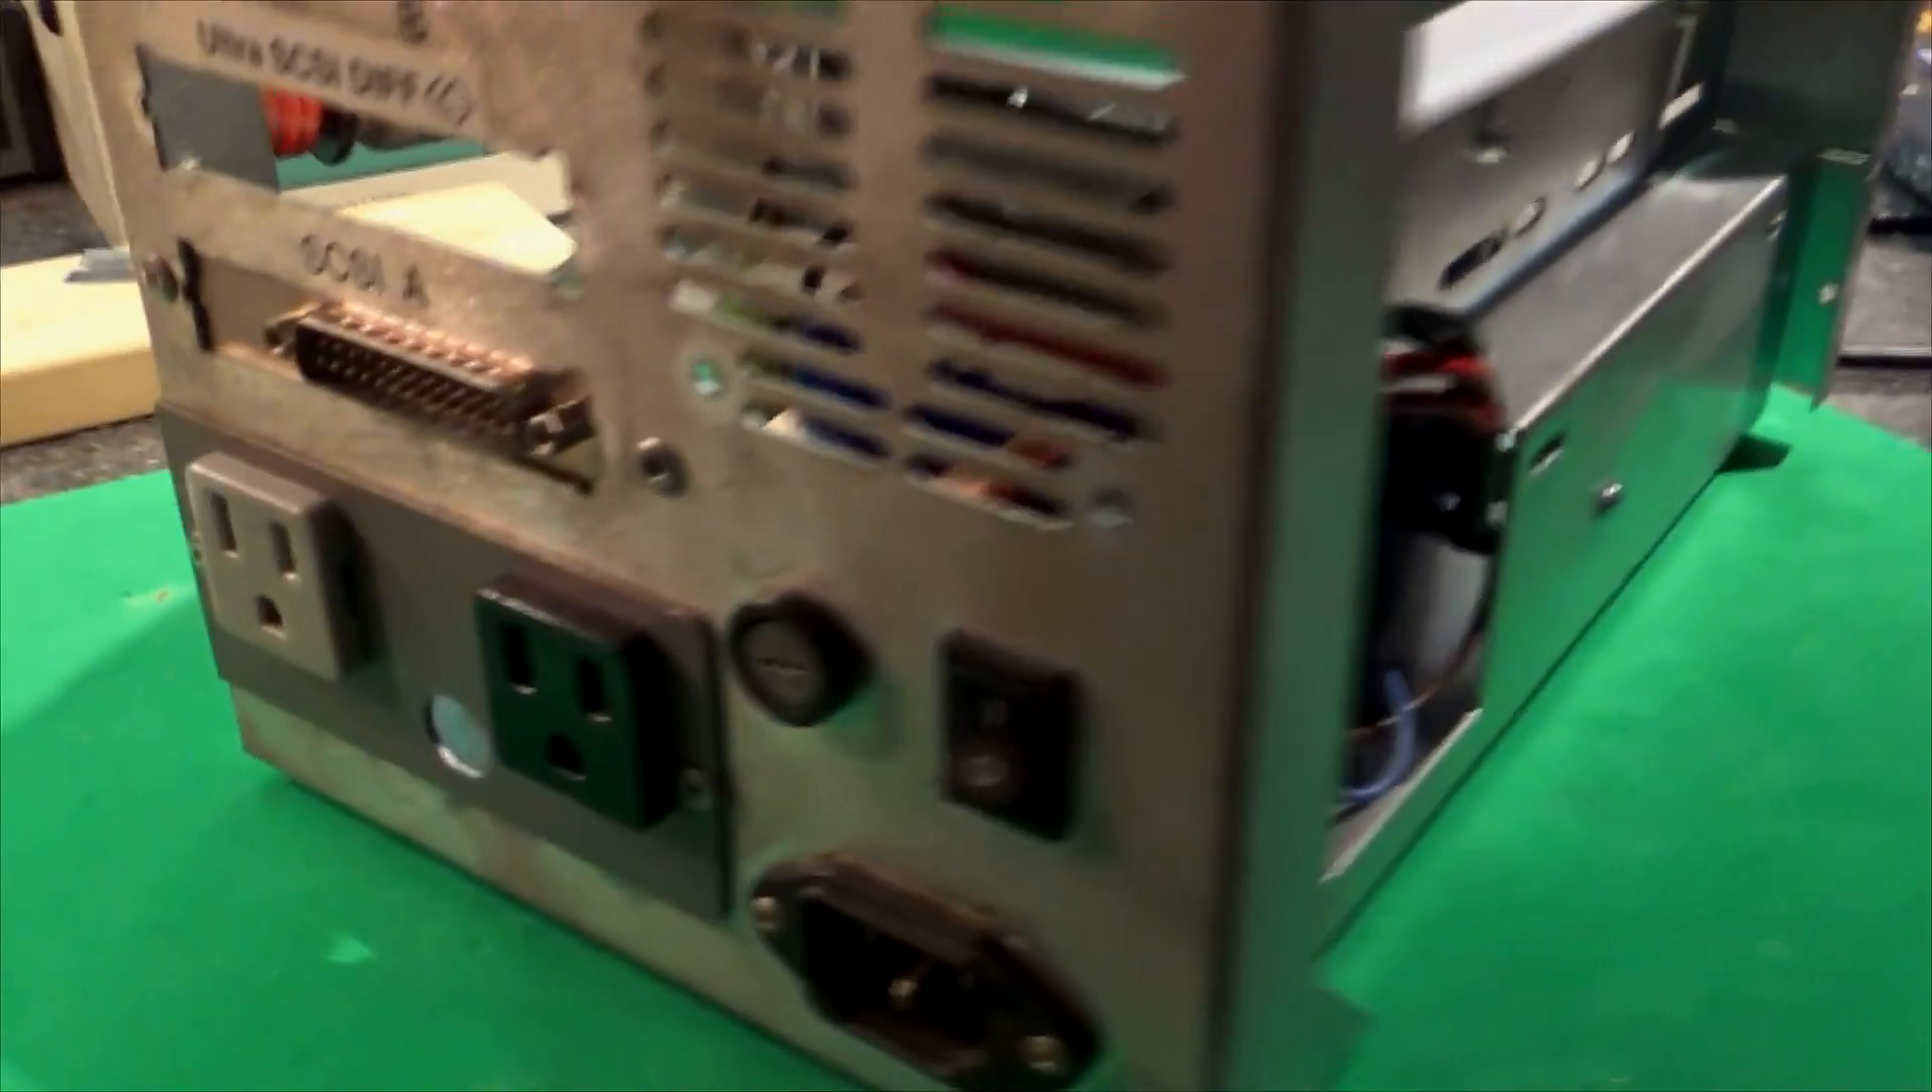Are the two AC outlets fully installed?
Yes.